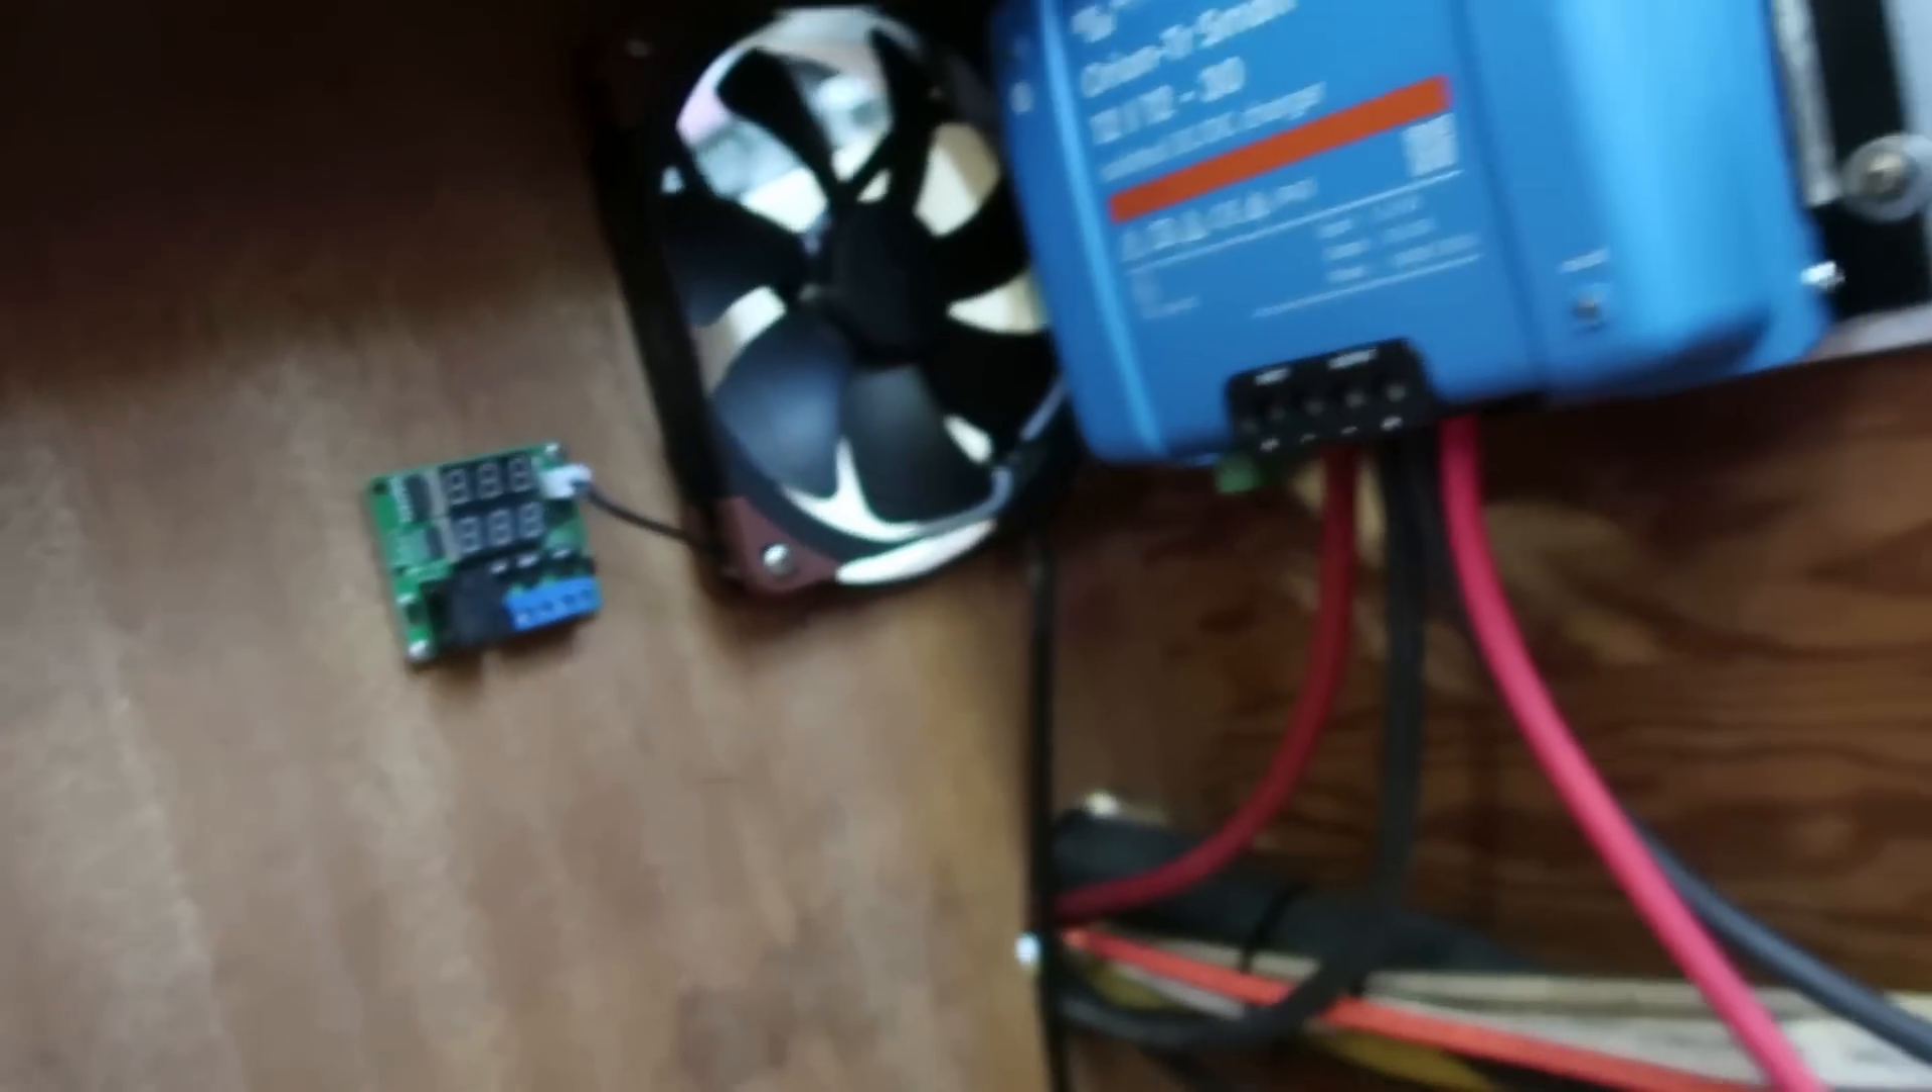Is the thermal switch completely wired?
No.